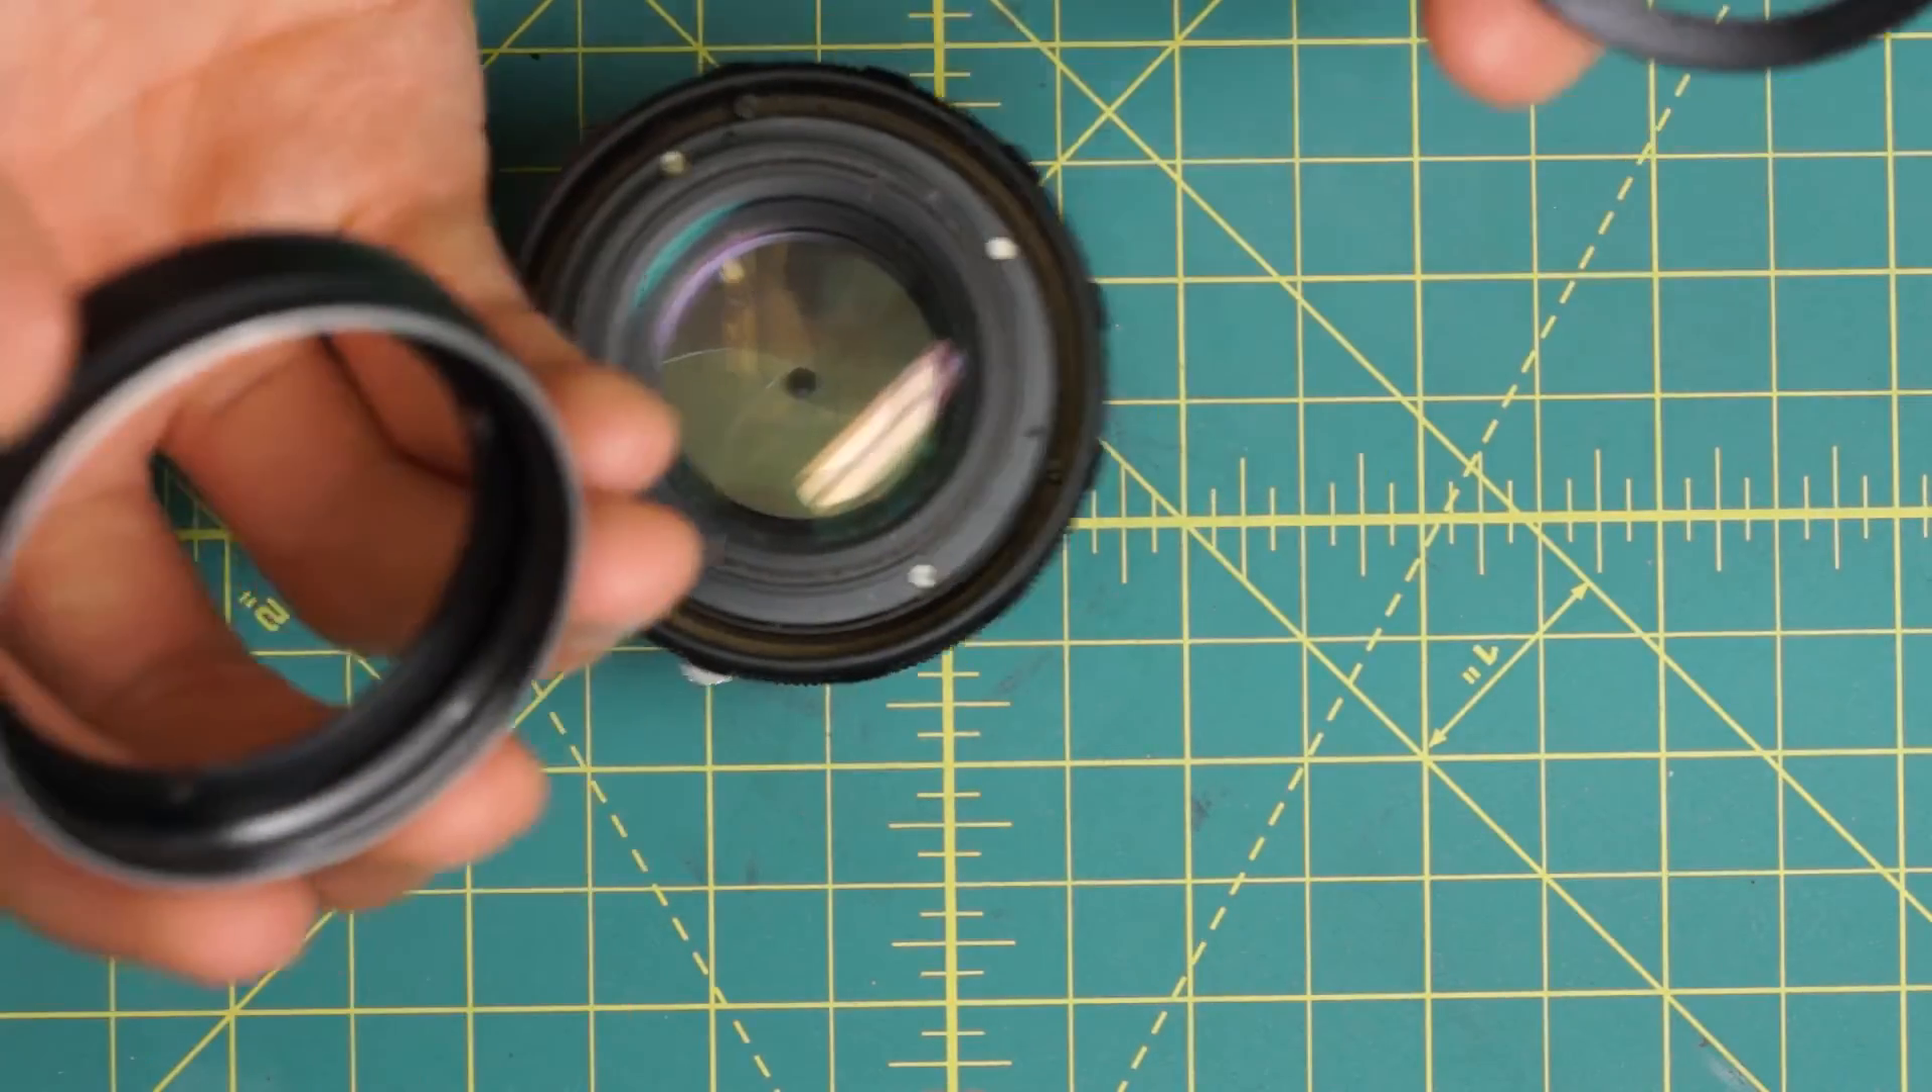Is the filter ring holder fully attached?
No.